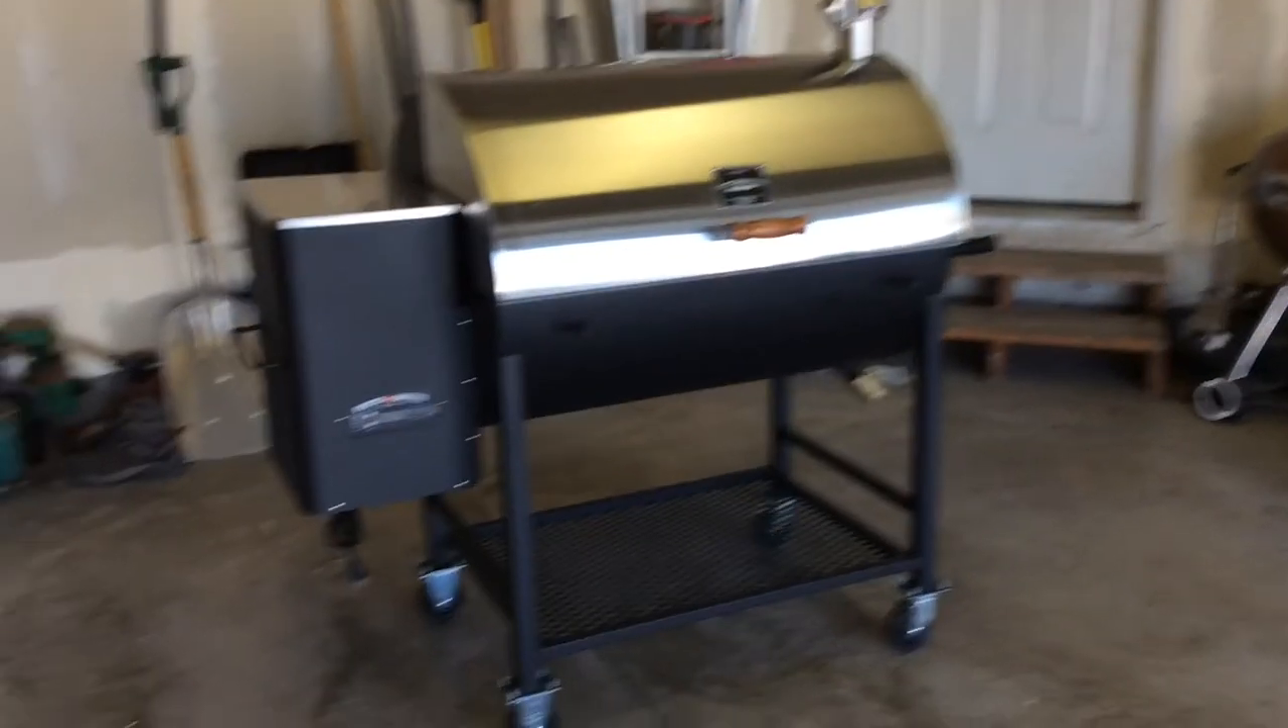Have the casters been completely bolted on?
Yes.